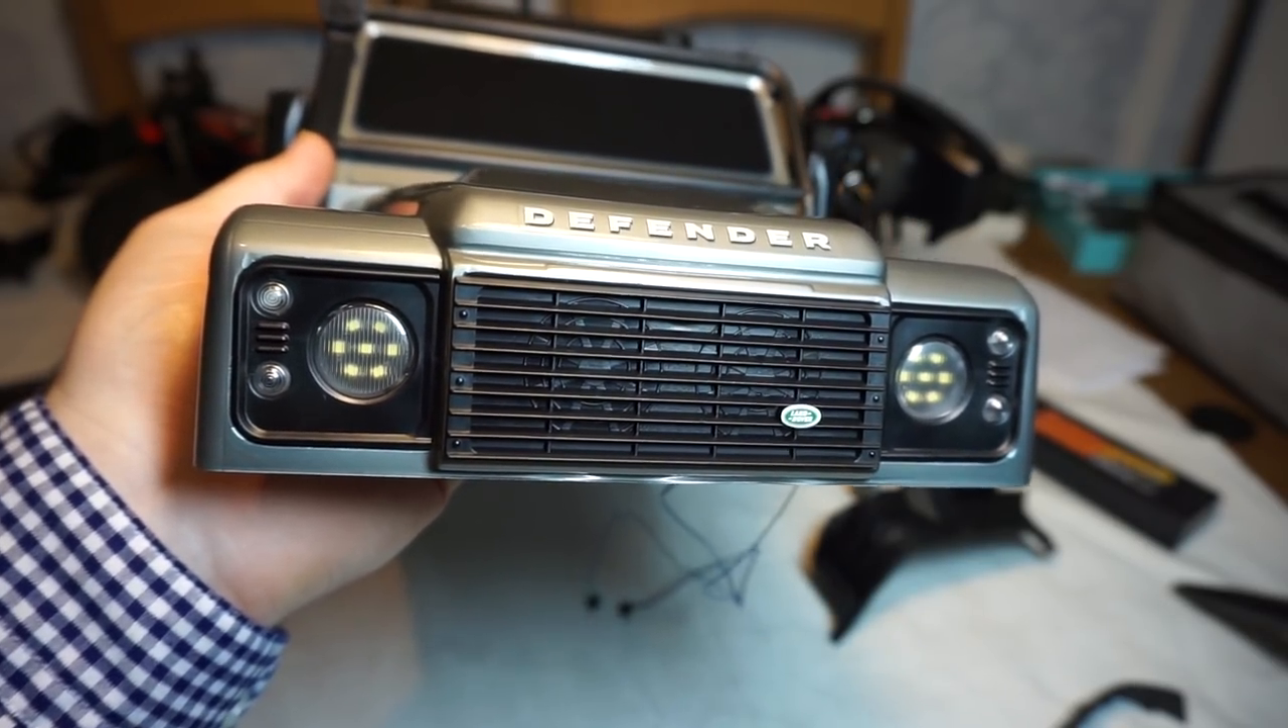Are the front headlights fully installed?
Yes.